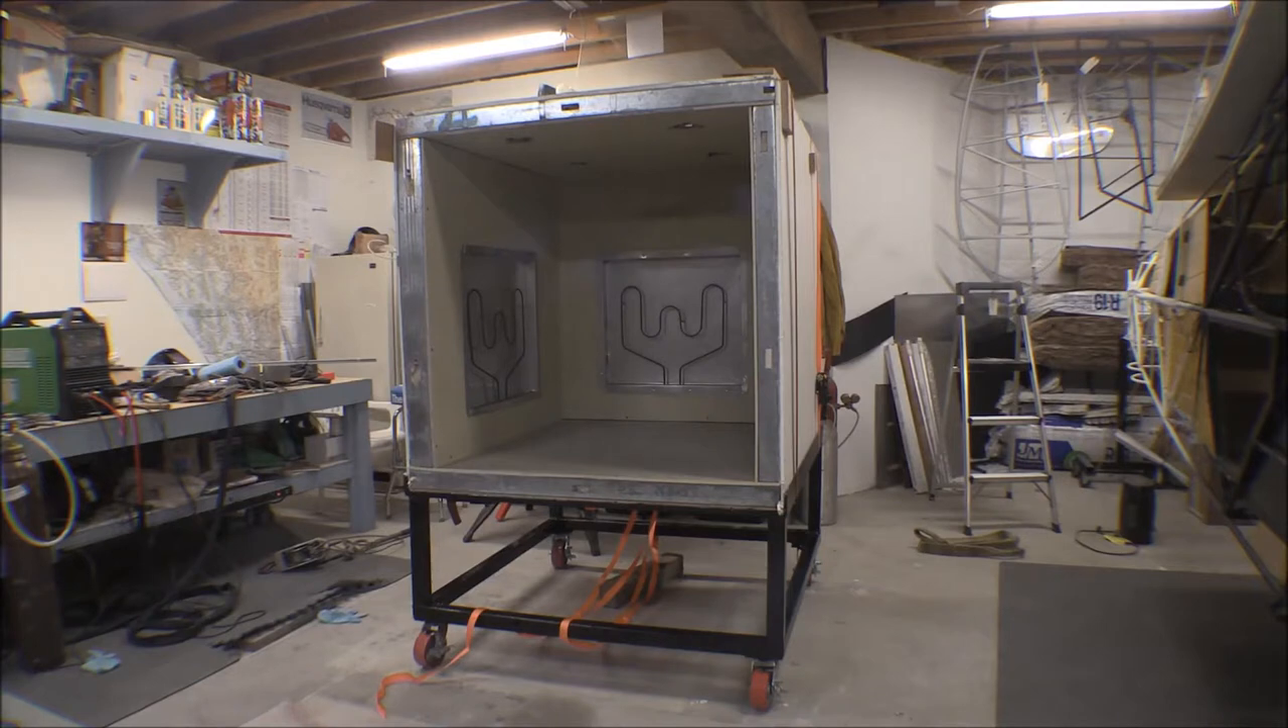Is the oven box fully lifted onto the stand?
Yes.